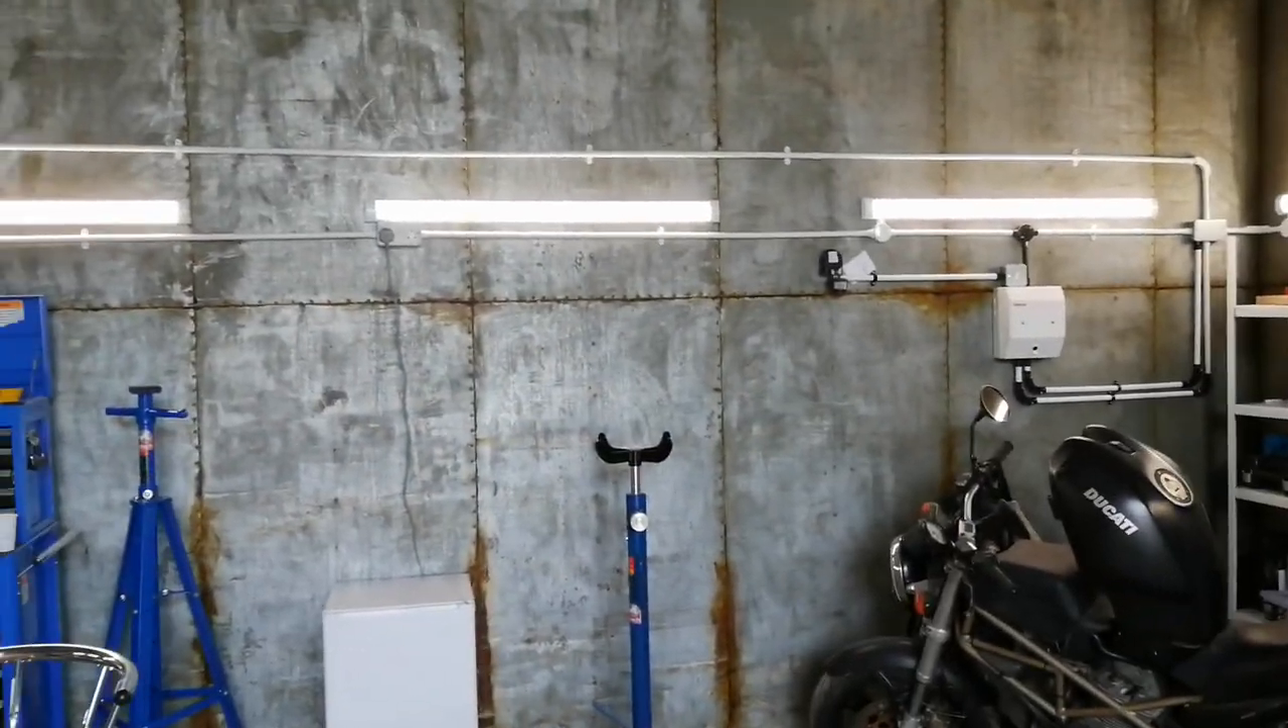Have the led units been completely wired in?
Yes.